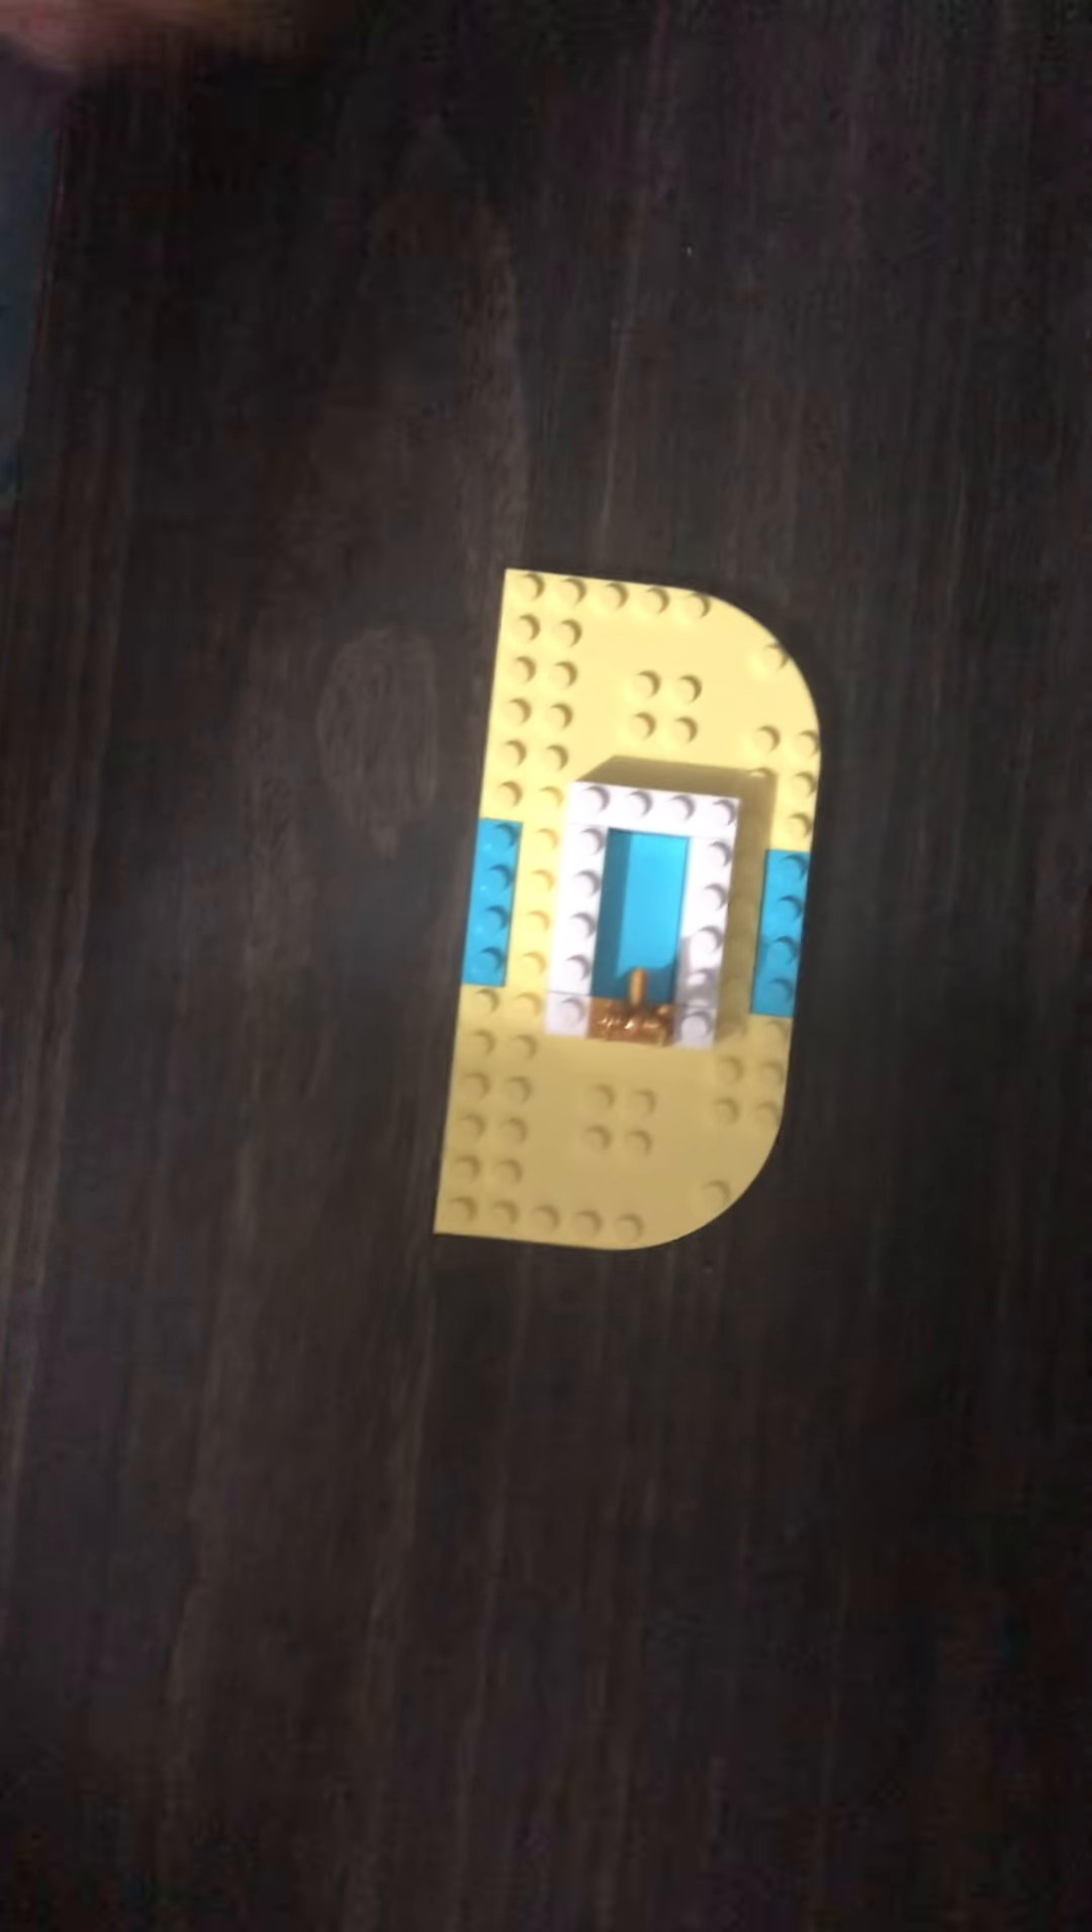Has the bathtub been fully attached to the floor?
Yes.